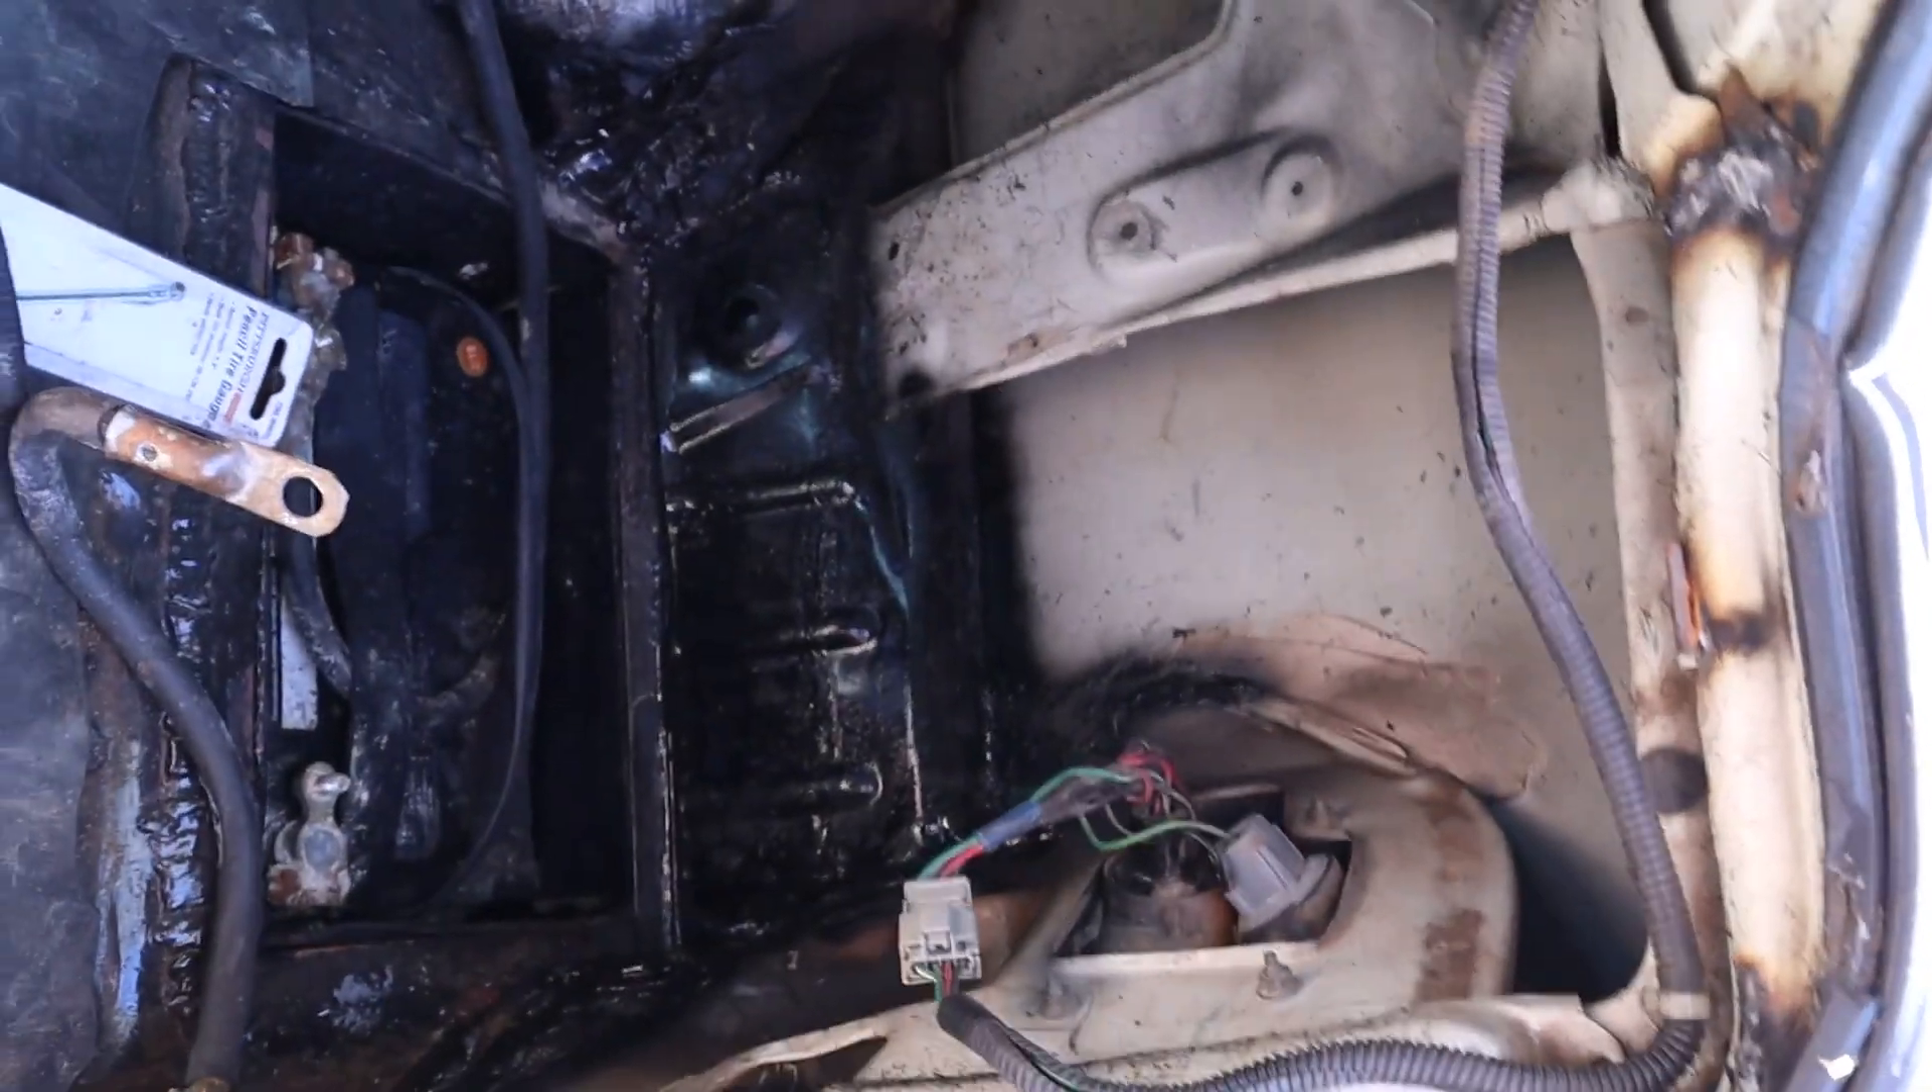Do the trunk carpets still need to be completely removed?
No.